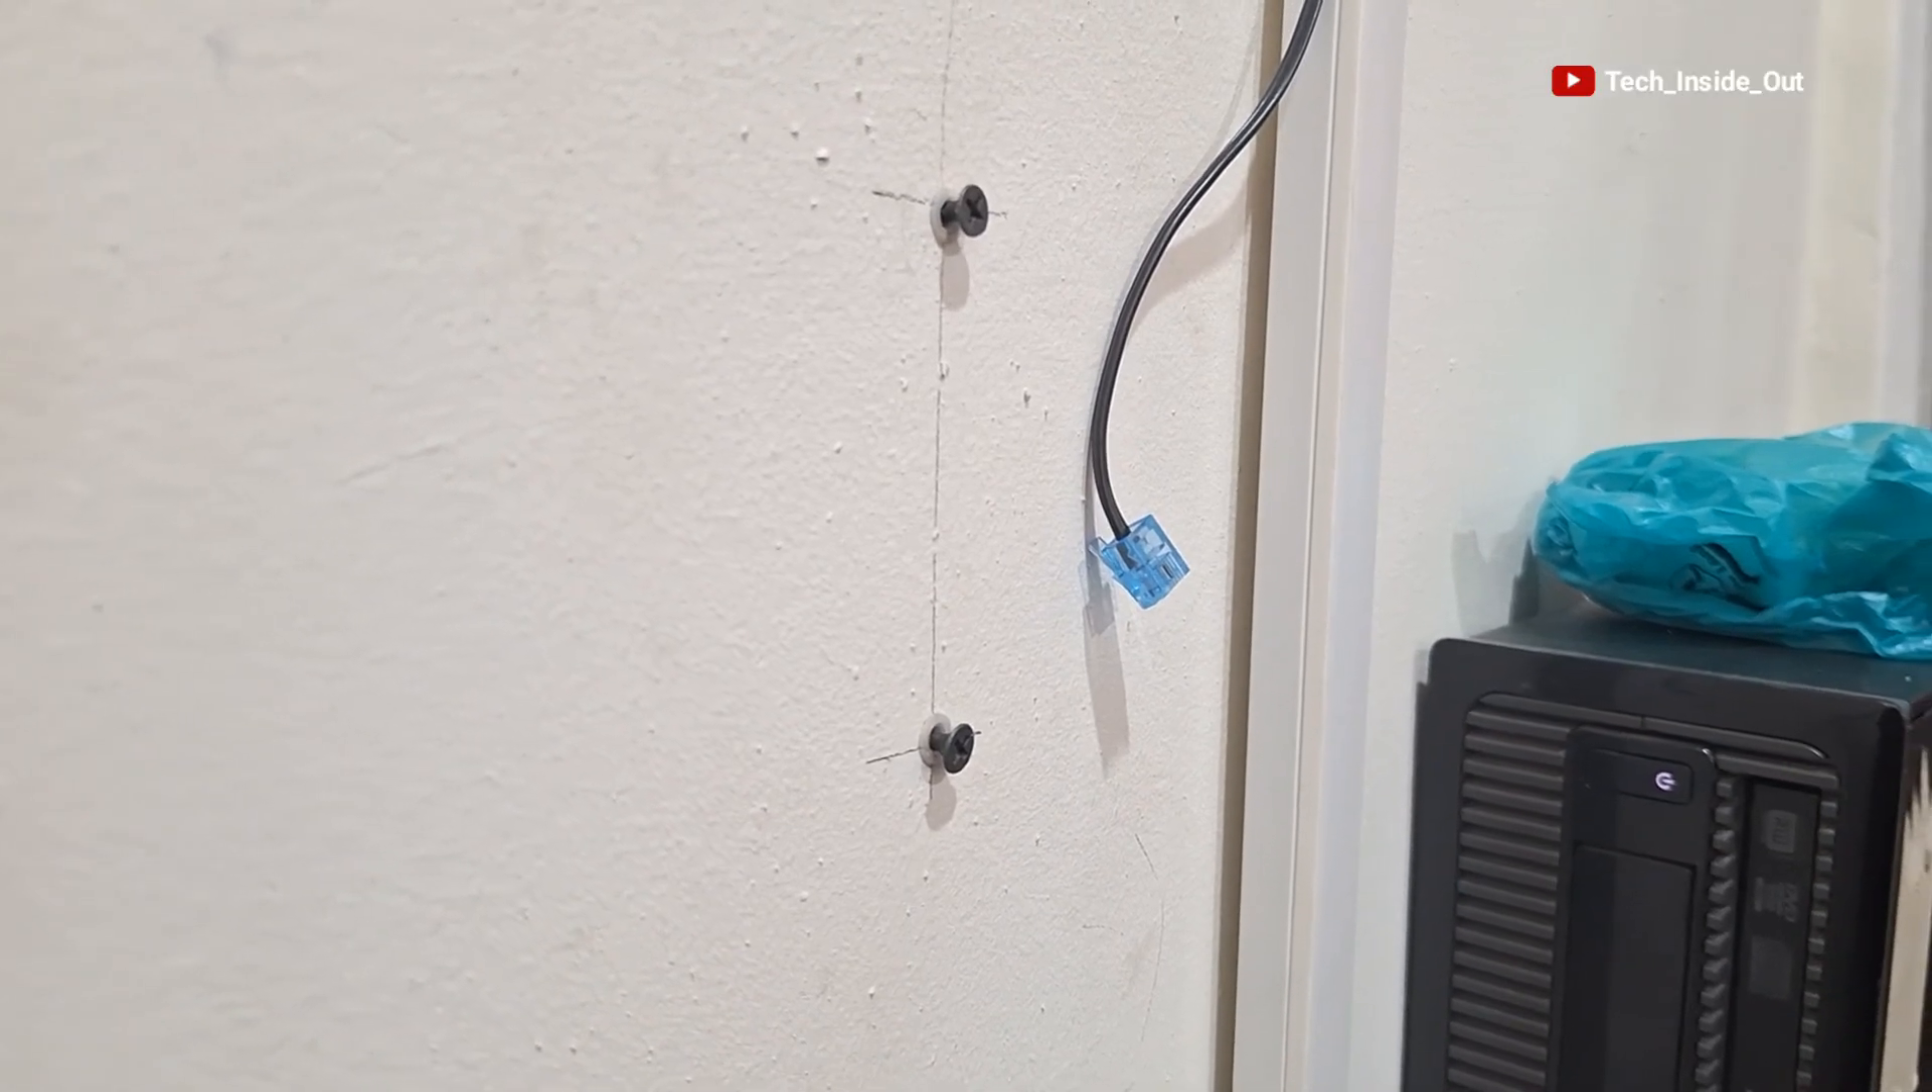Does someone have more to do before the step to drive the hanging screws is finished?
No.